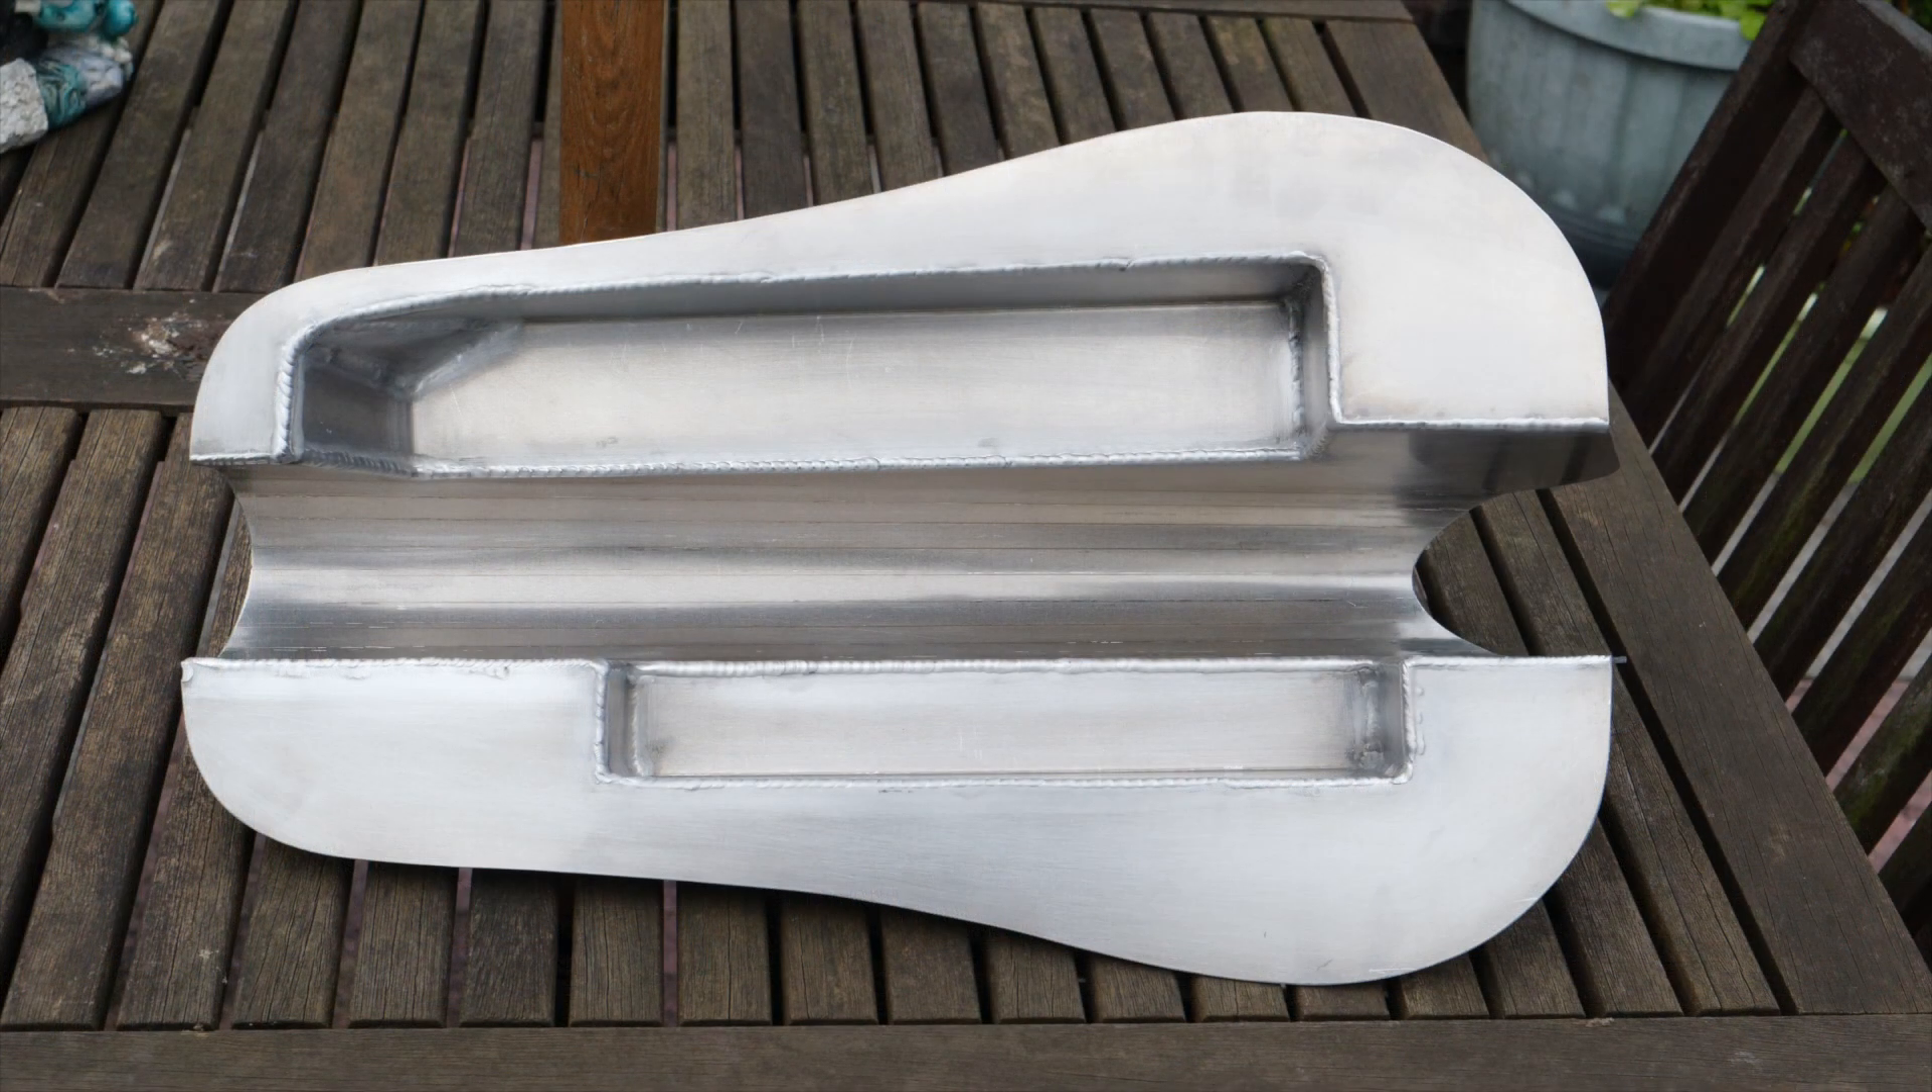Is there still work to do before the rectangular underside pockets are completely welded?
No.